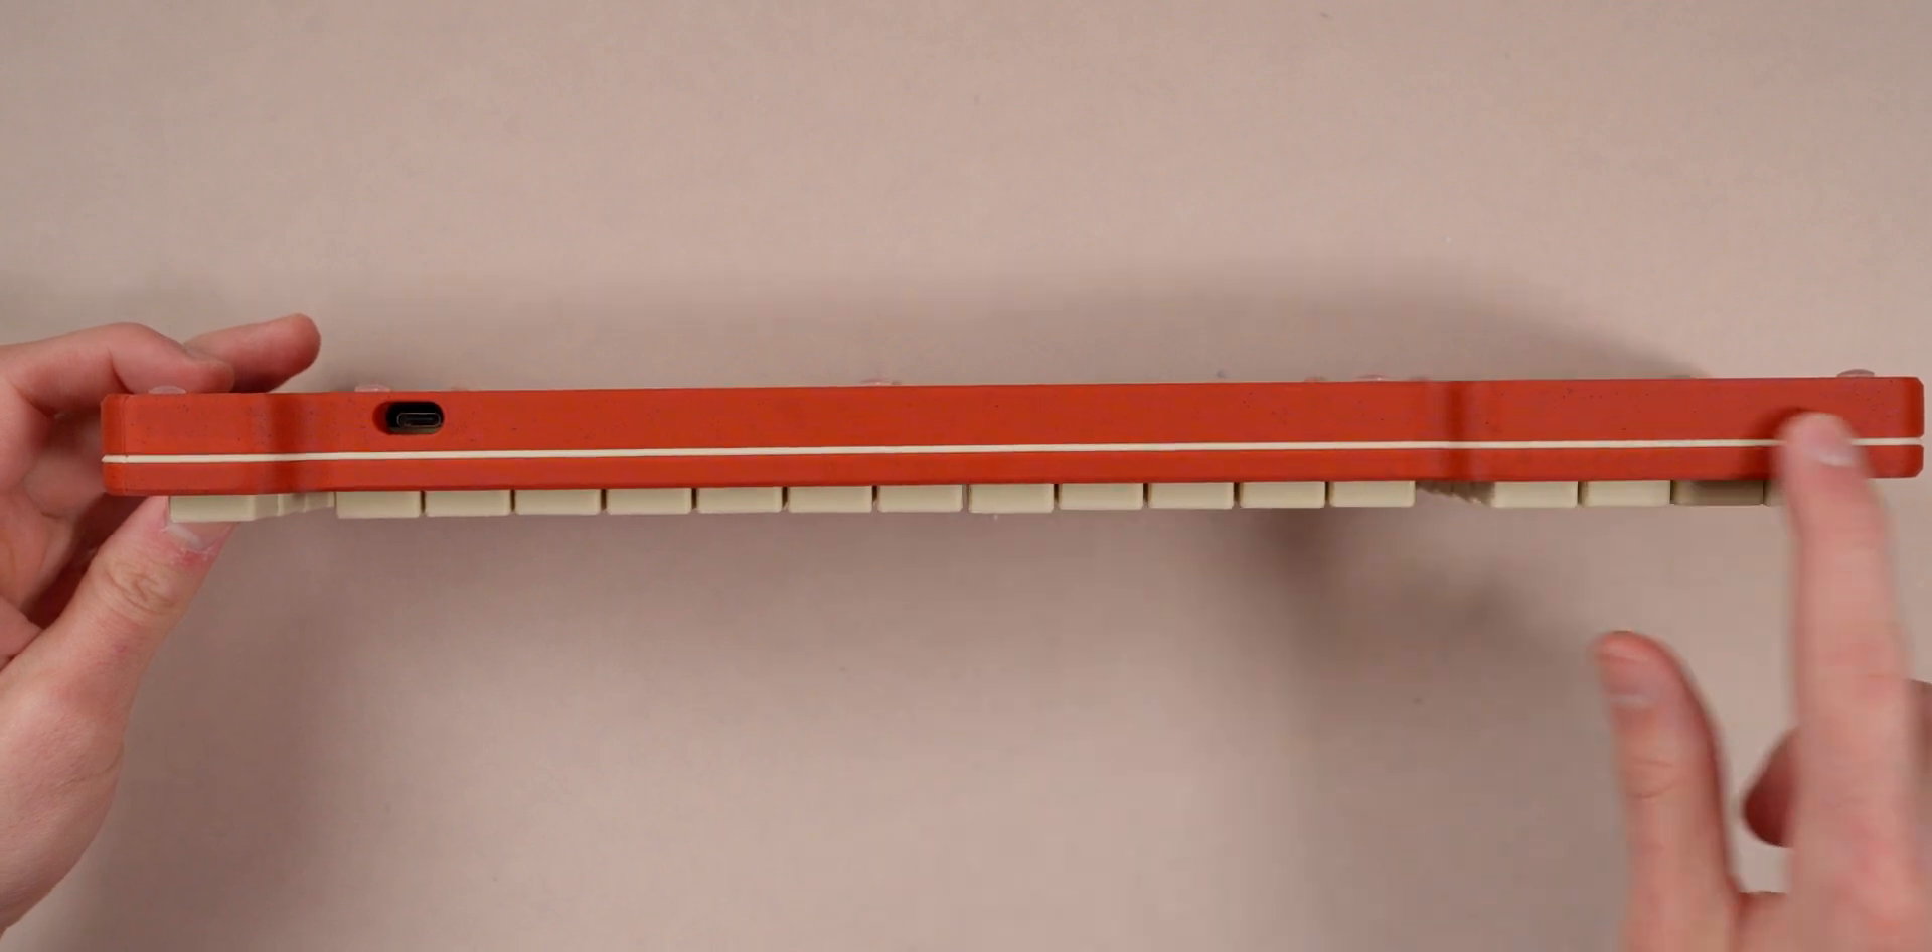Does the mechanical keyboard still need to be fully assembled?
No.